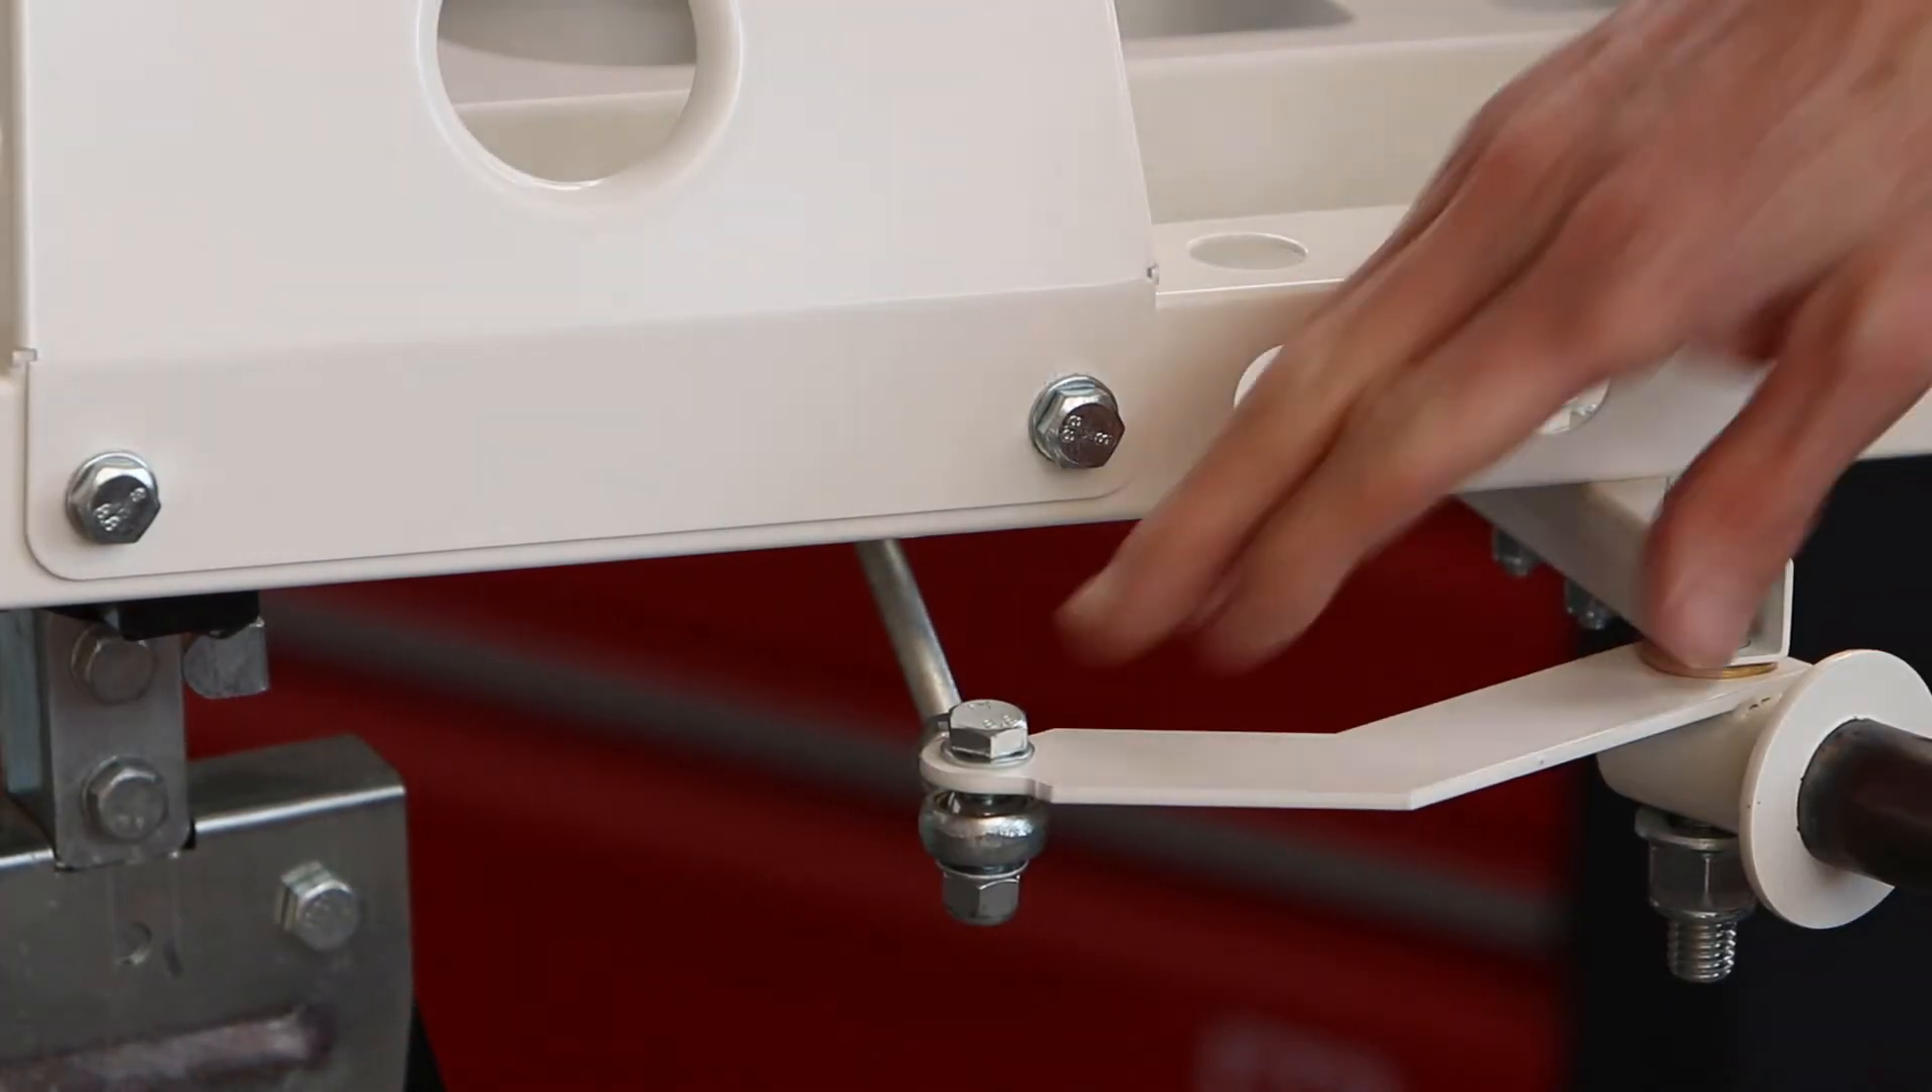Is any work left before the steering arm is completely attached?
No.